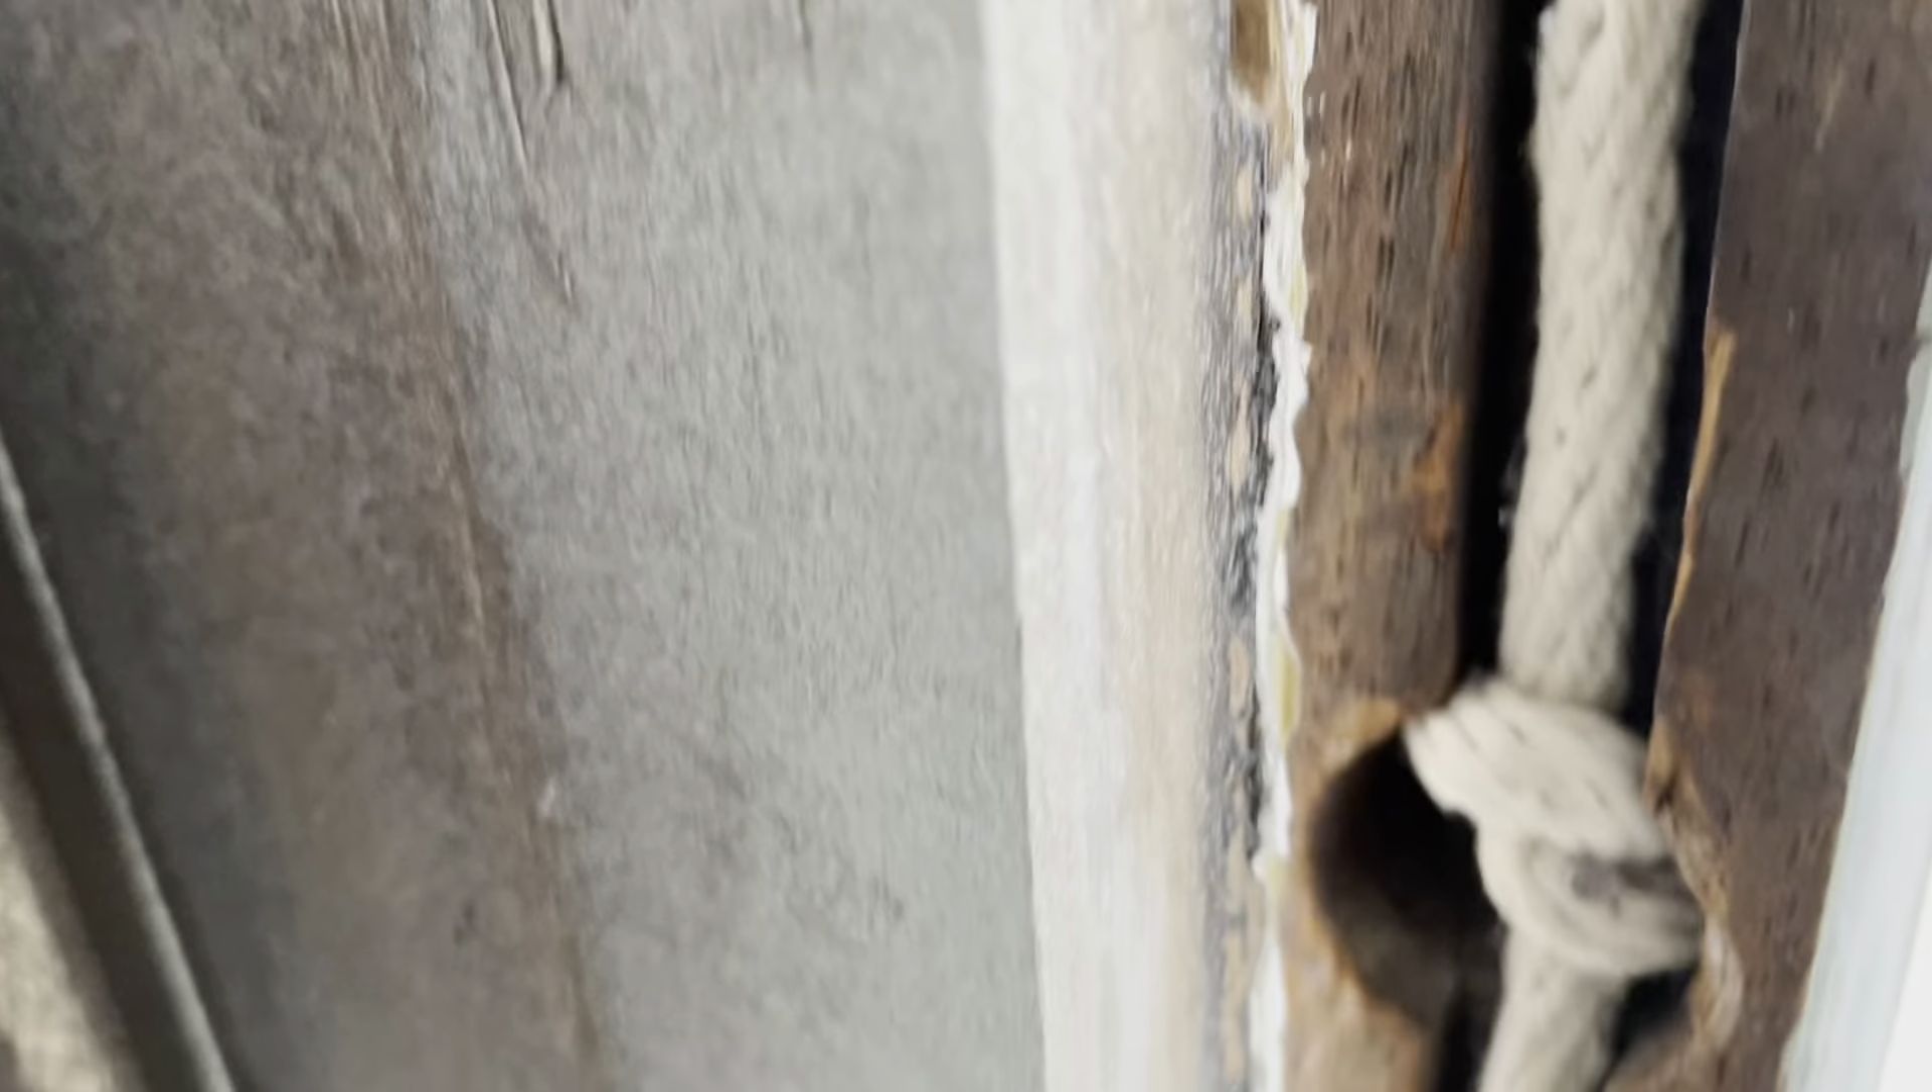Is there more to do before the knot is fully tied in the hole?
No.